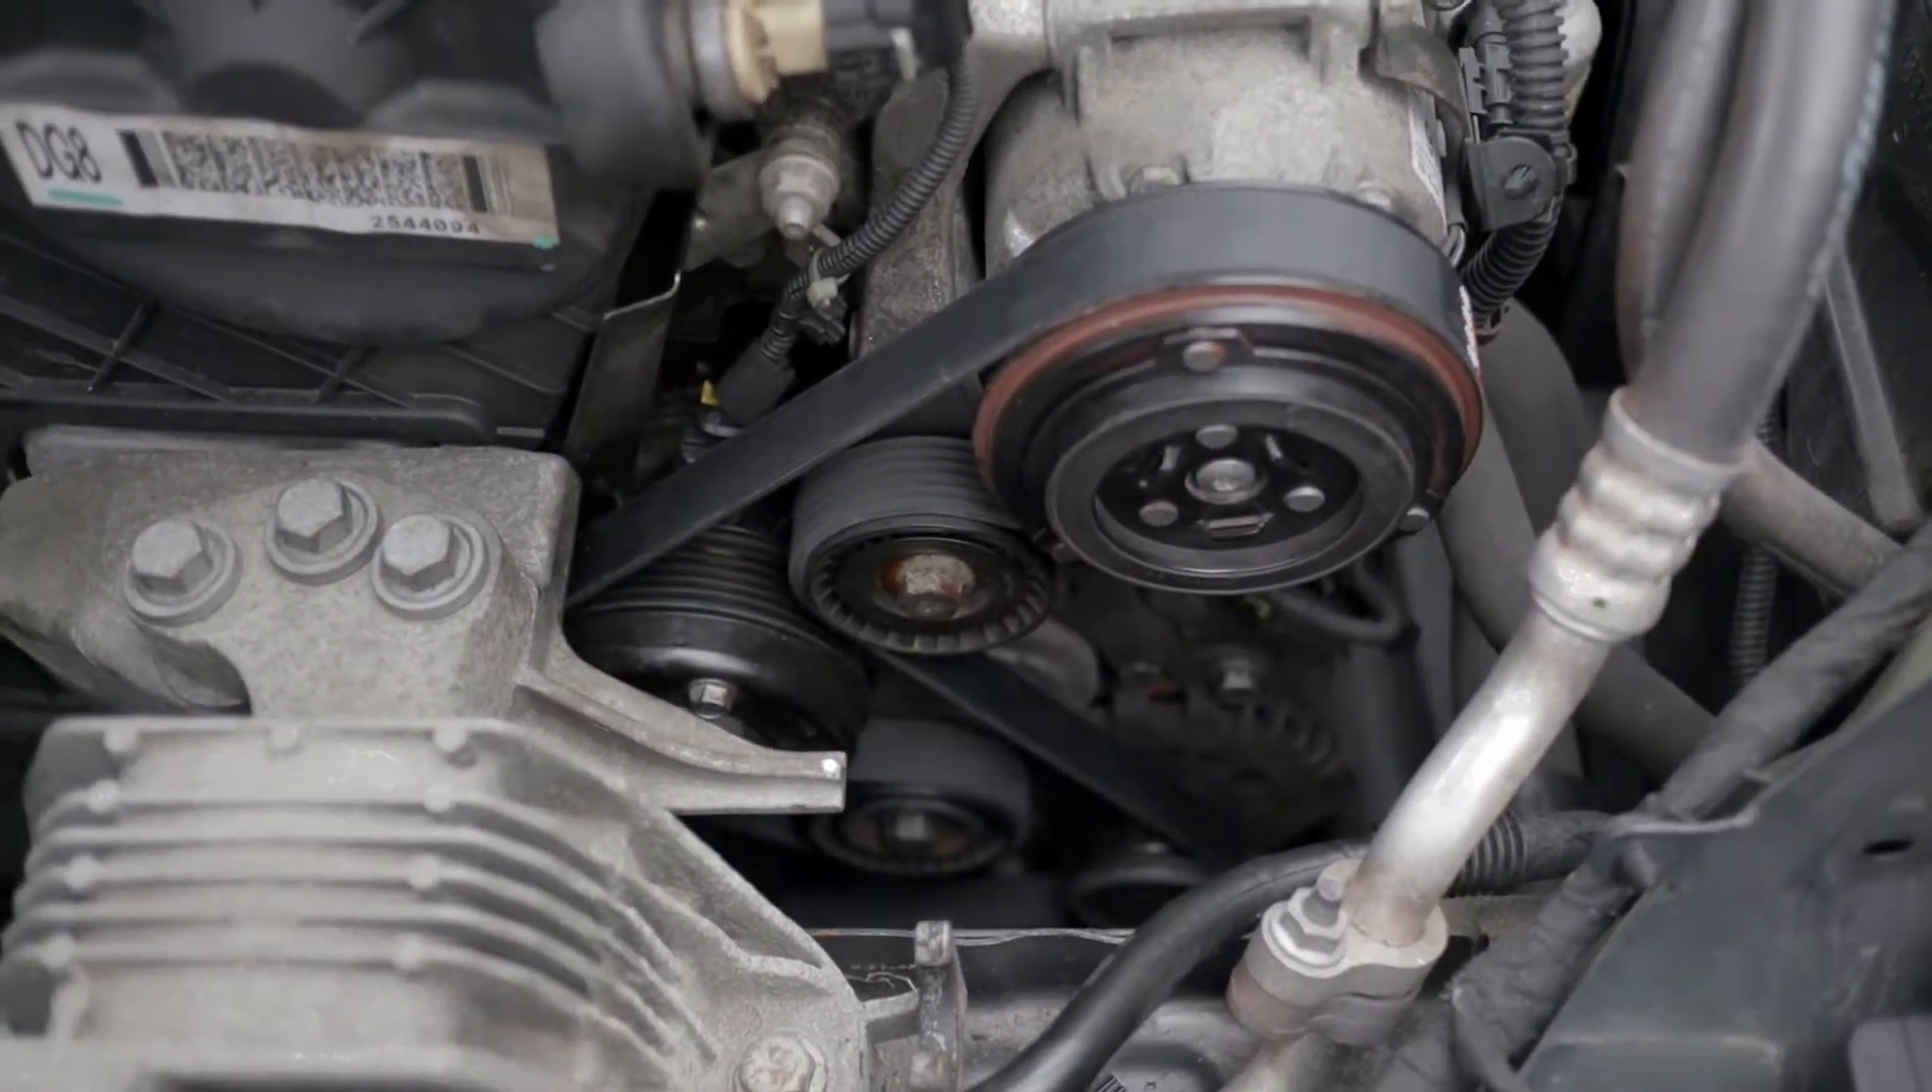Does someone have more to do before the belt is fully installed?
No.